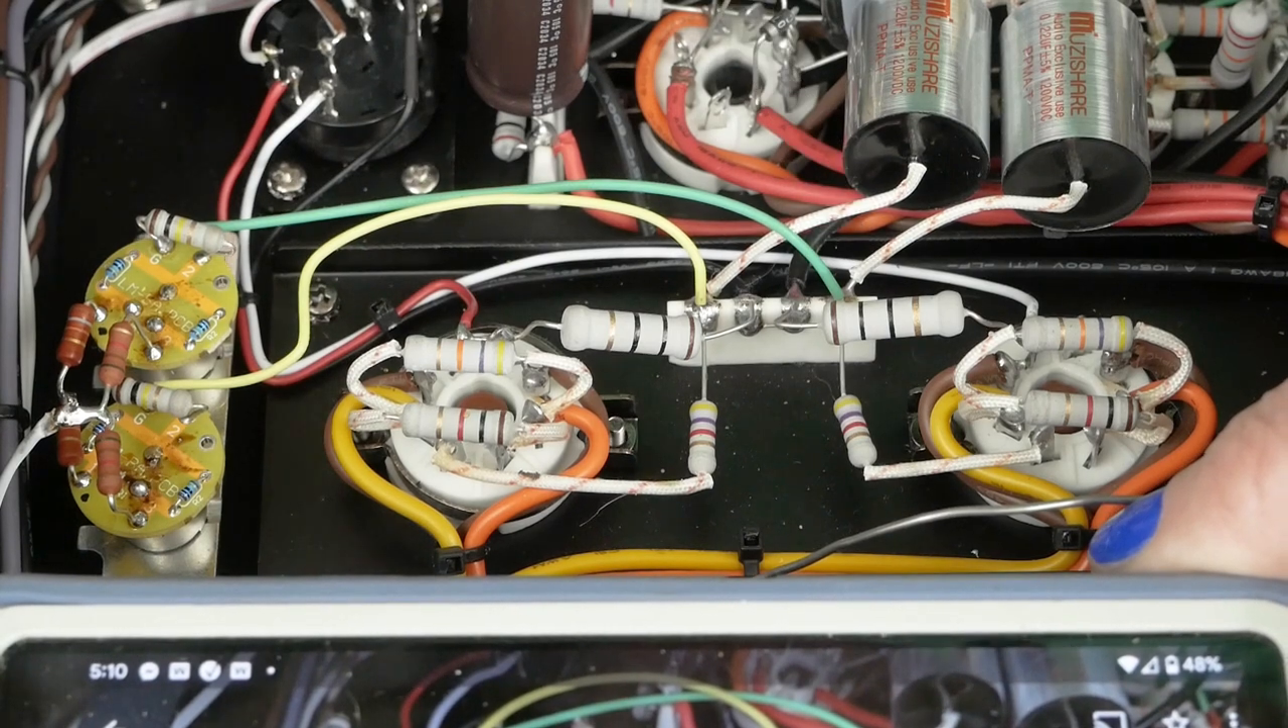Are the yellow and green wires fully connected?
Yes.